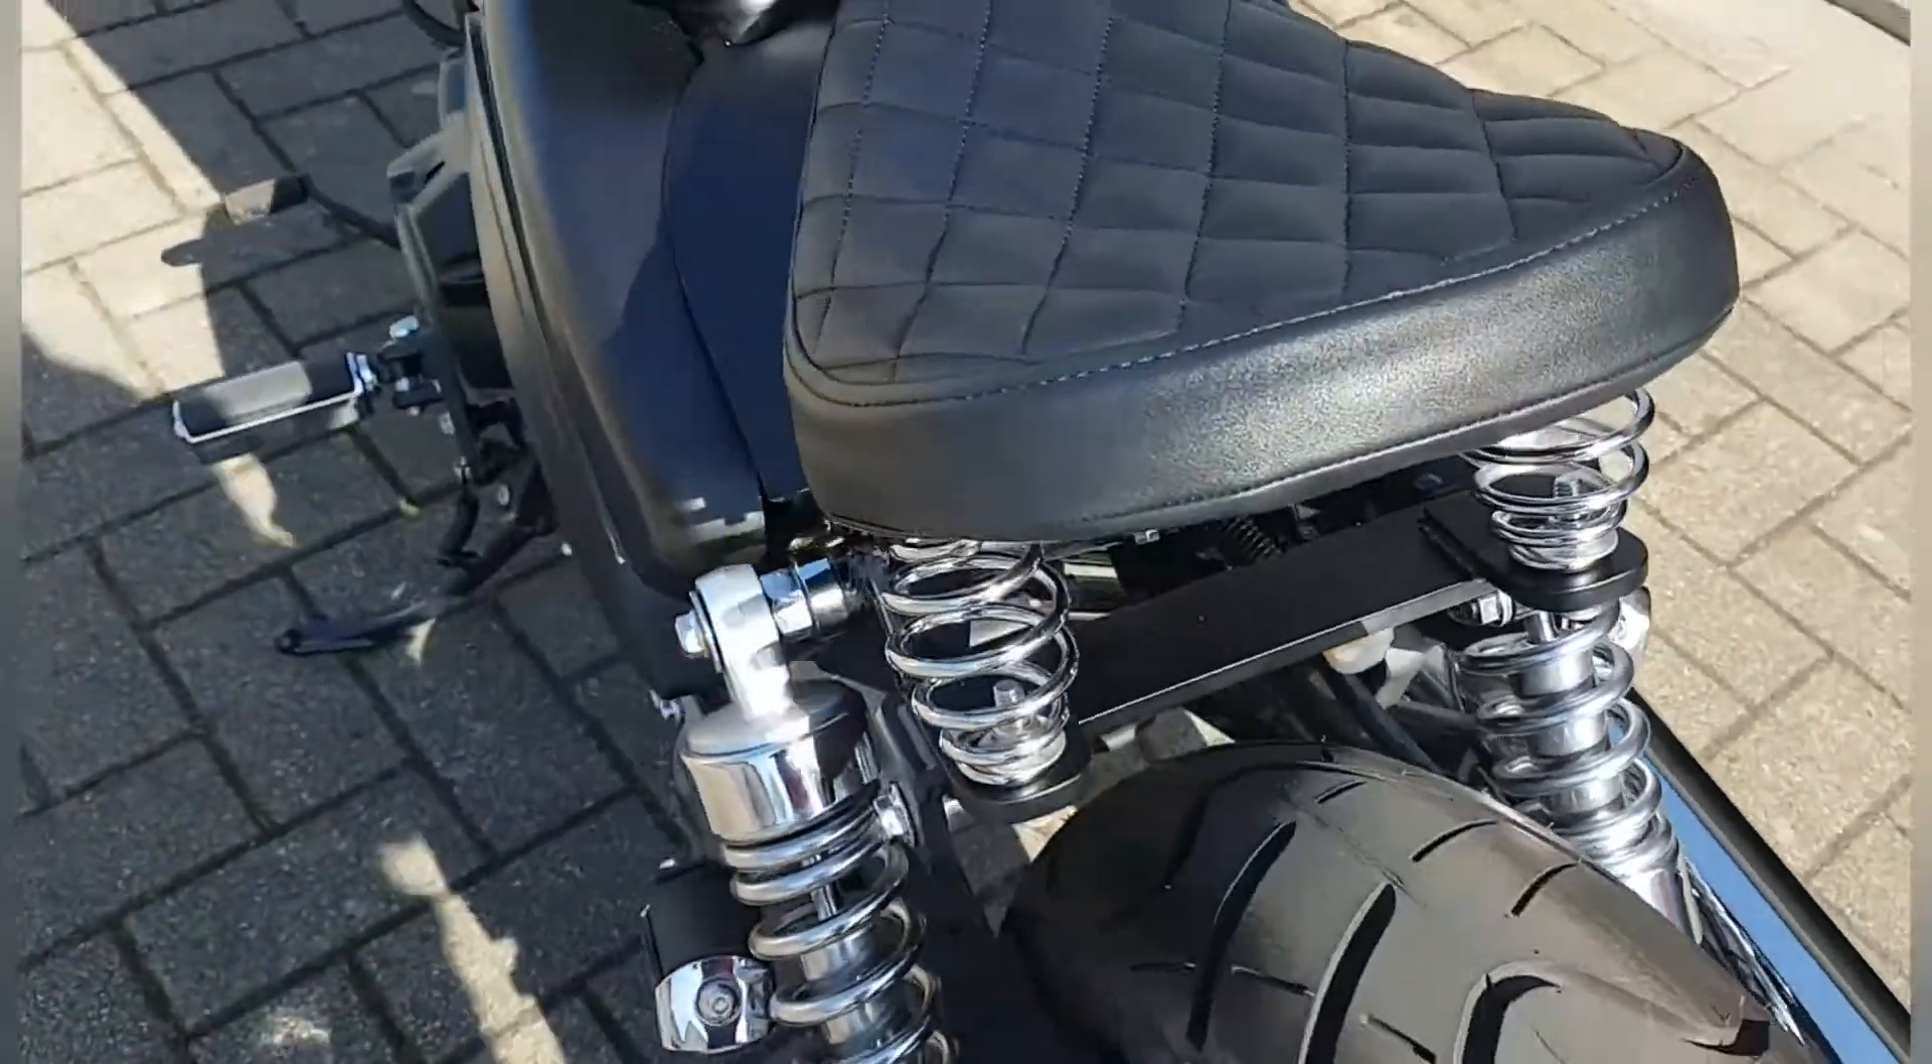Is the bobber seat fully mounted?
Yes.